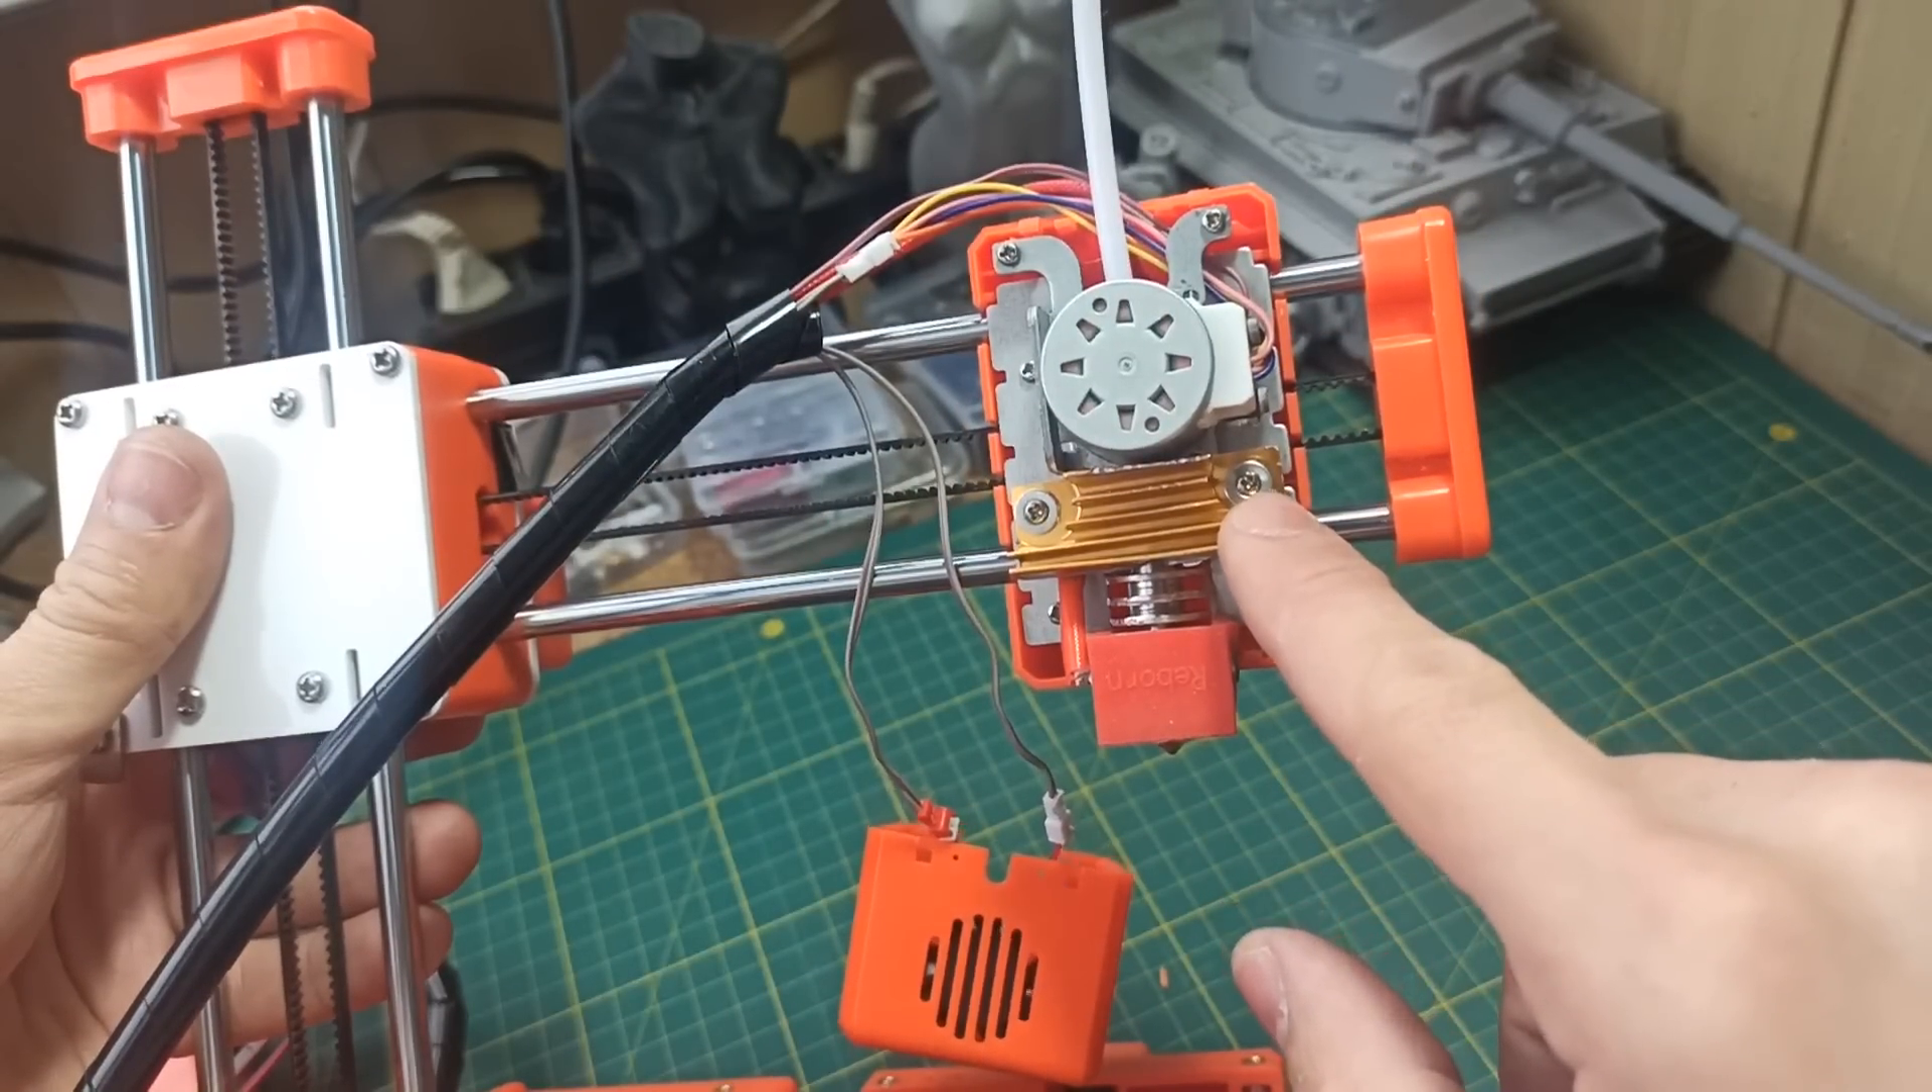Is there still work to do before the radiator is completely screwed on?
No.